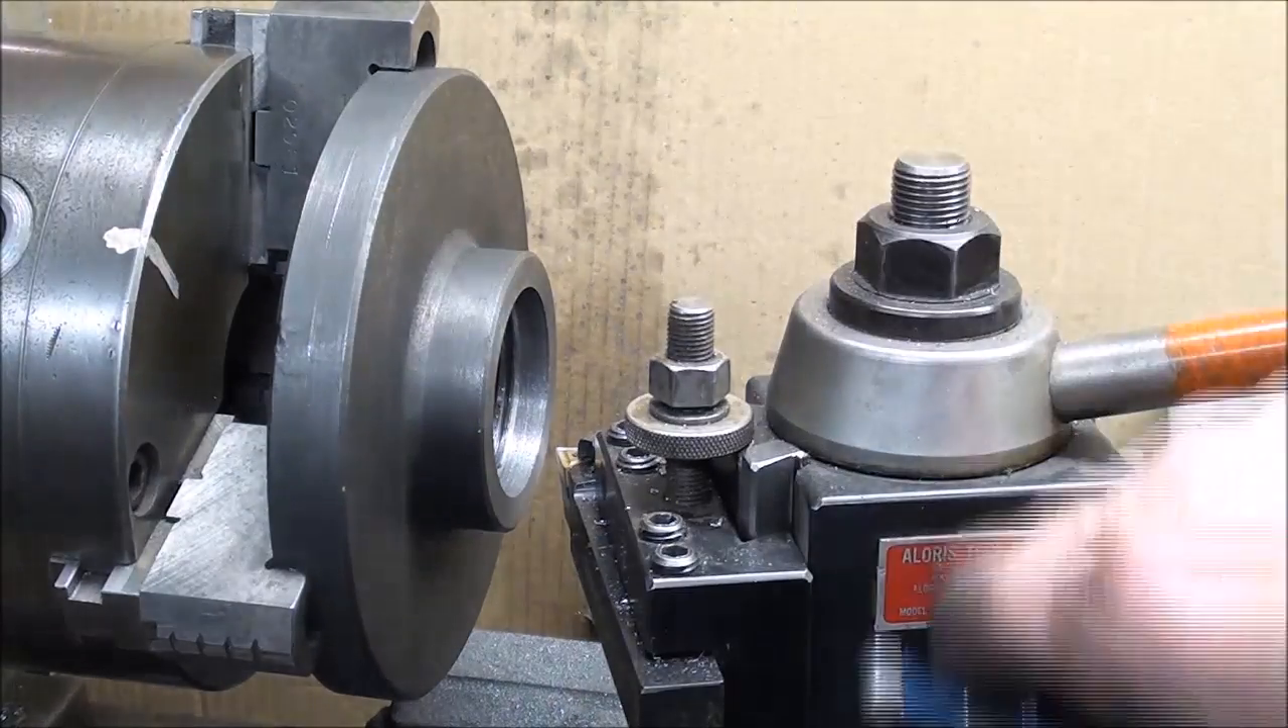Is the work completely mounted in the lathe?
Yes.